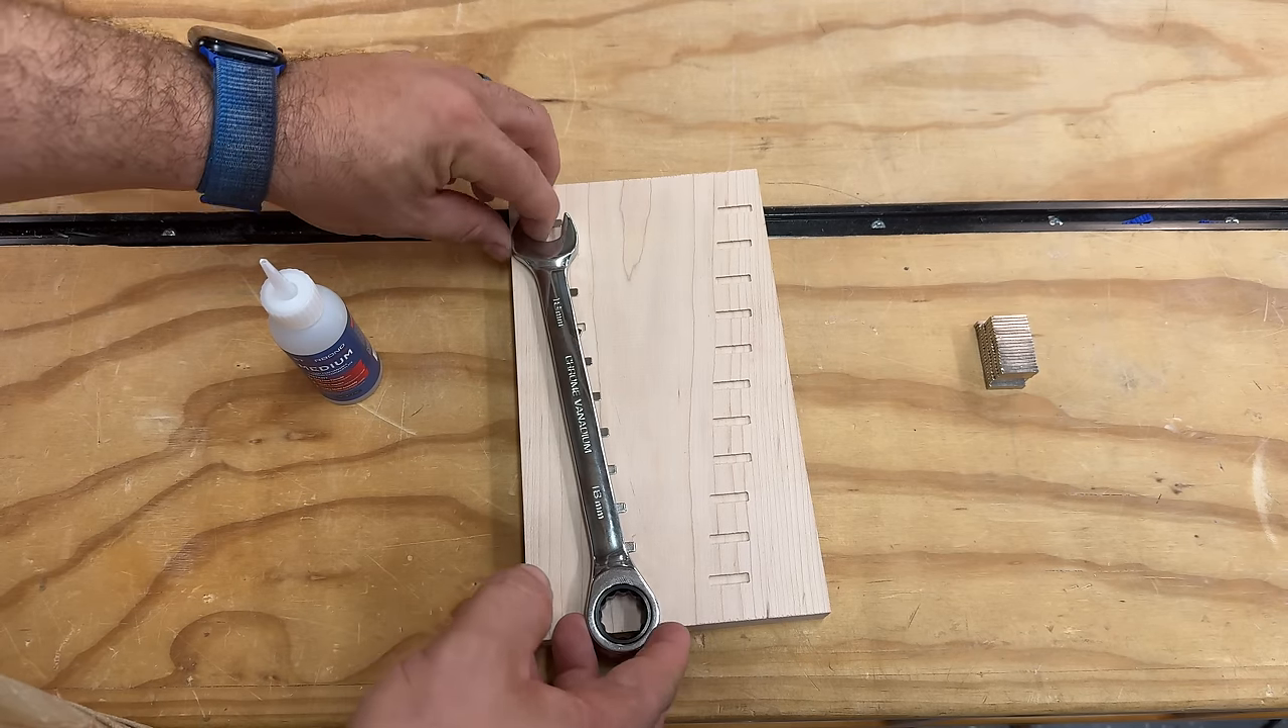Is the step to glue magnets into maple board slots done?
No.